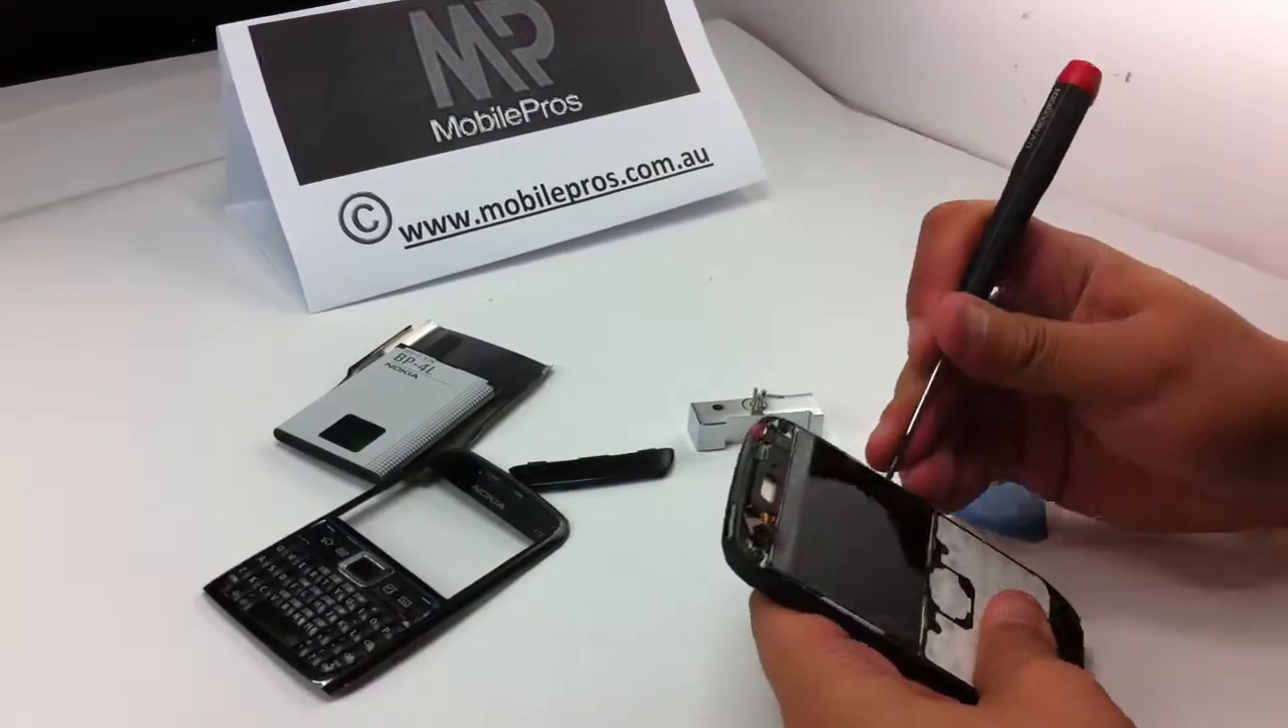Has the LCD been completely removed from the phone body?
No.